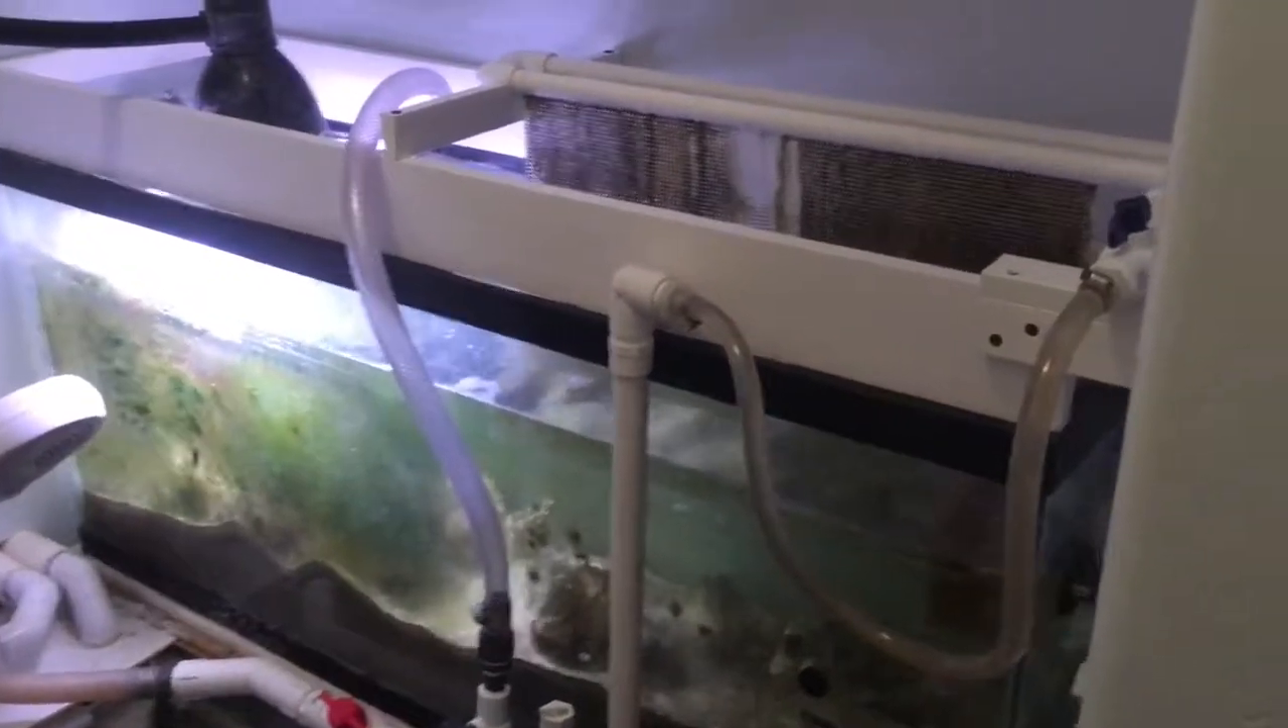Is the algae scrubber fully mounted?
Yes.